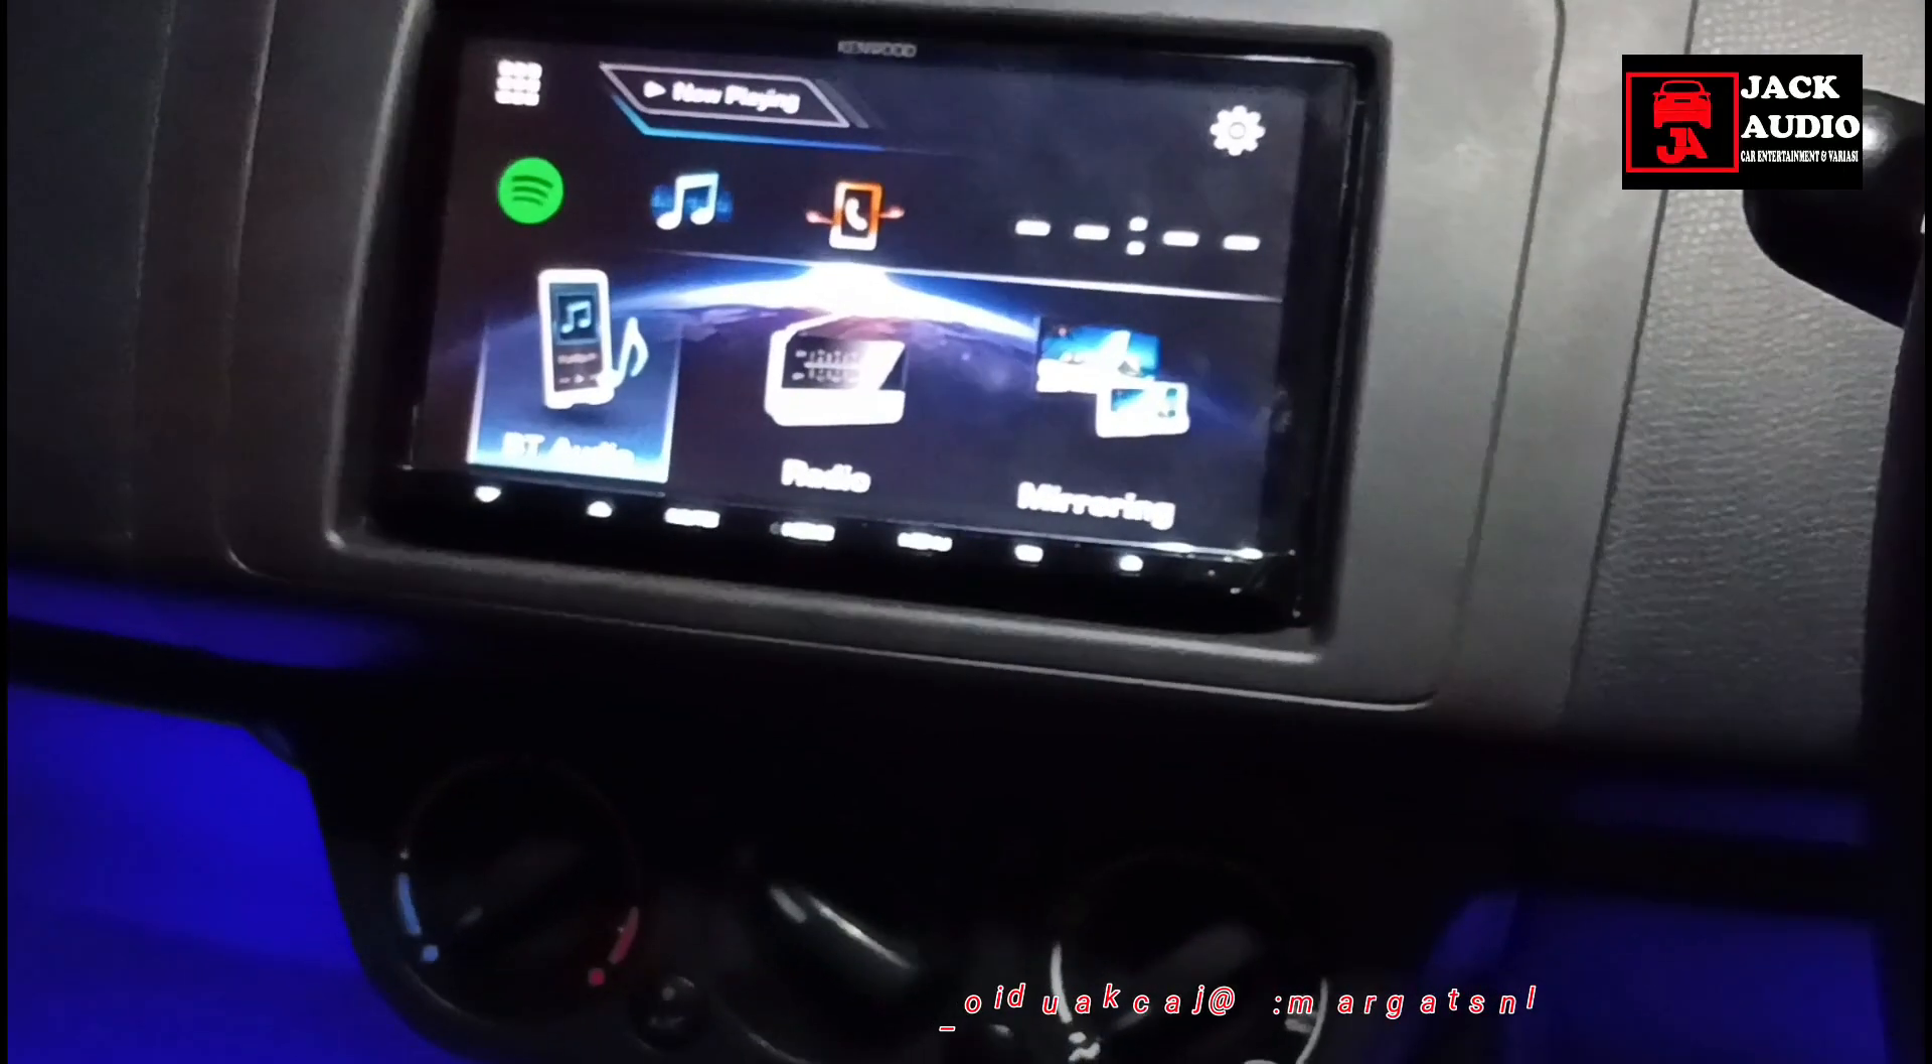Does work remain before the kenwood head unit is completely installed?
No.